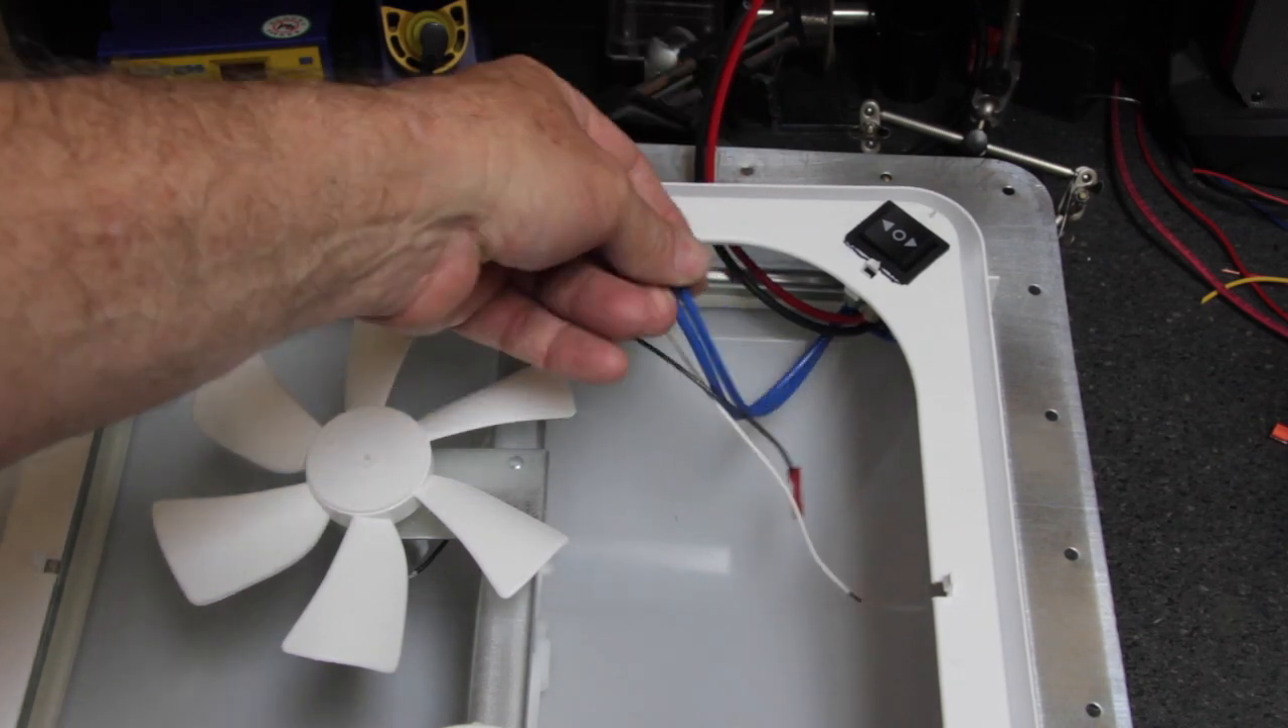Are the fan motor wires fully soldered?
No.